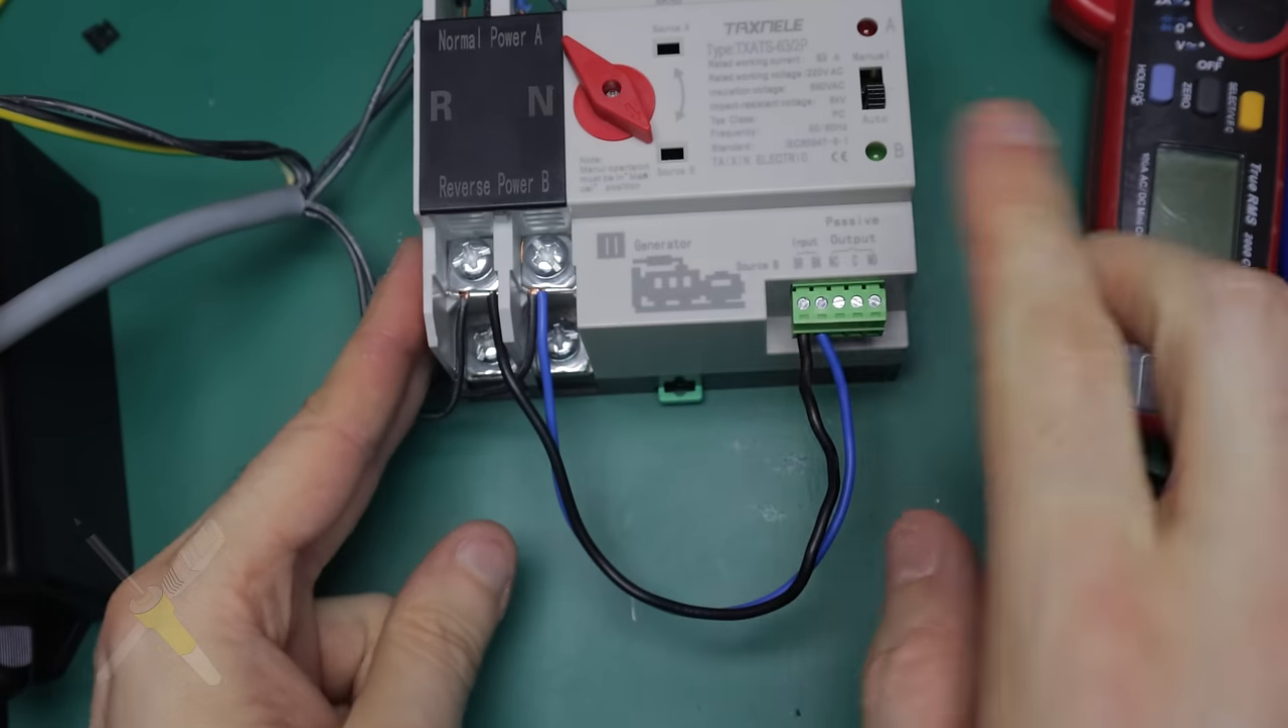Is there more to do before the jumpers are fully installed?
No.